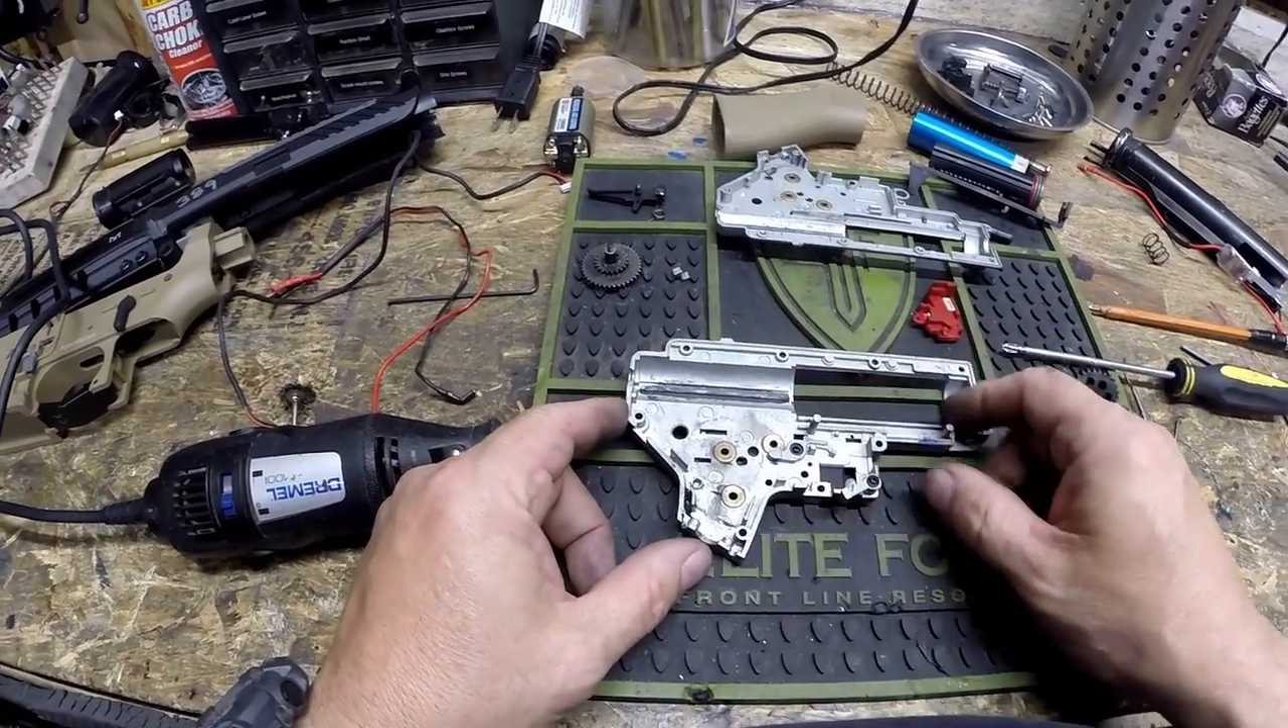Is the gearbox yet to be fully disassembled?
No.